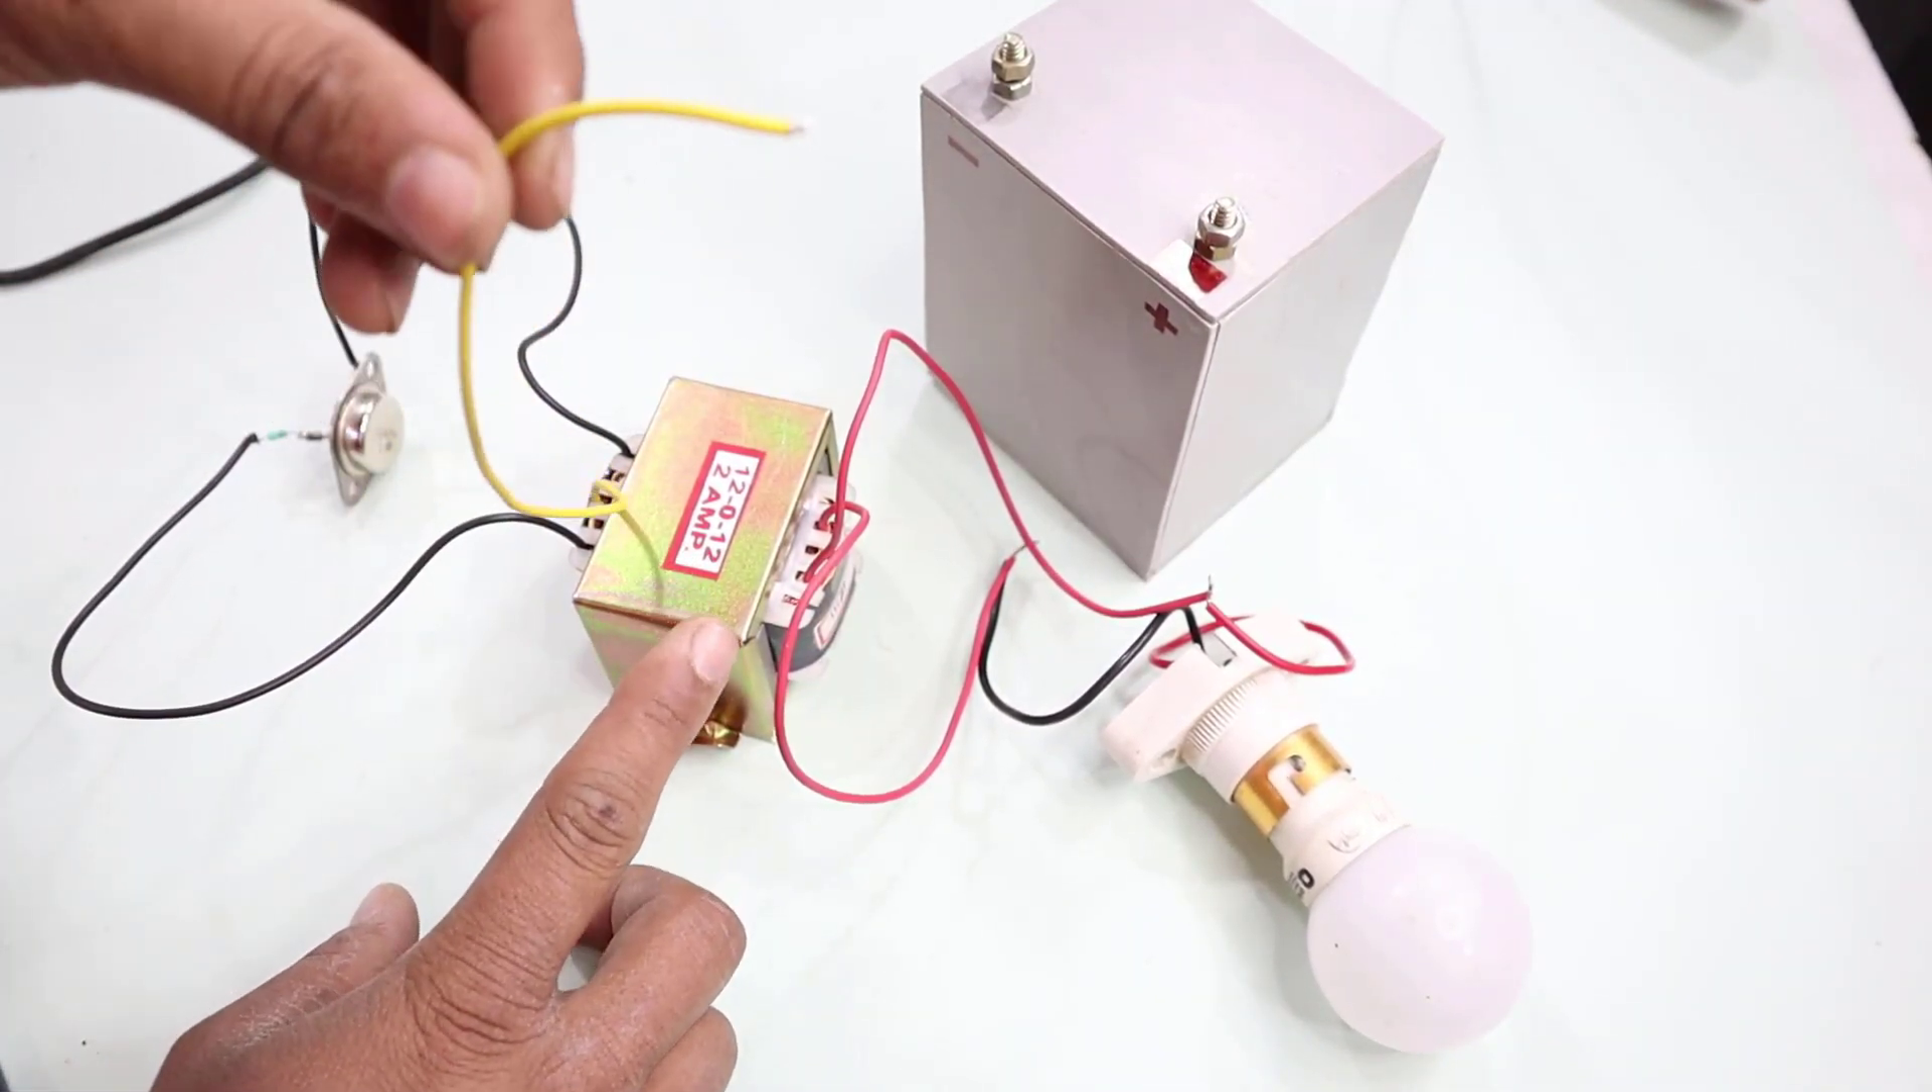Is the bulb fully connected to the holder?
Yes.